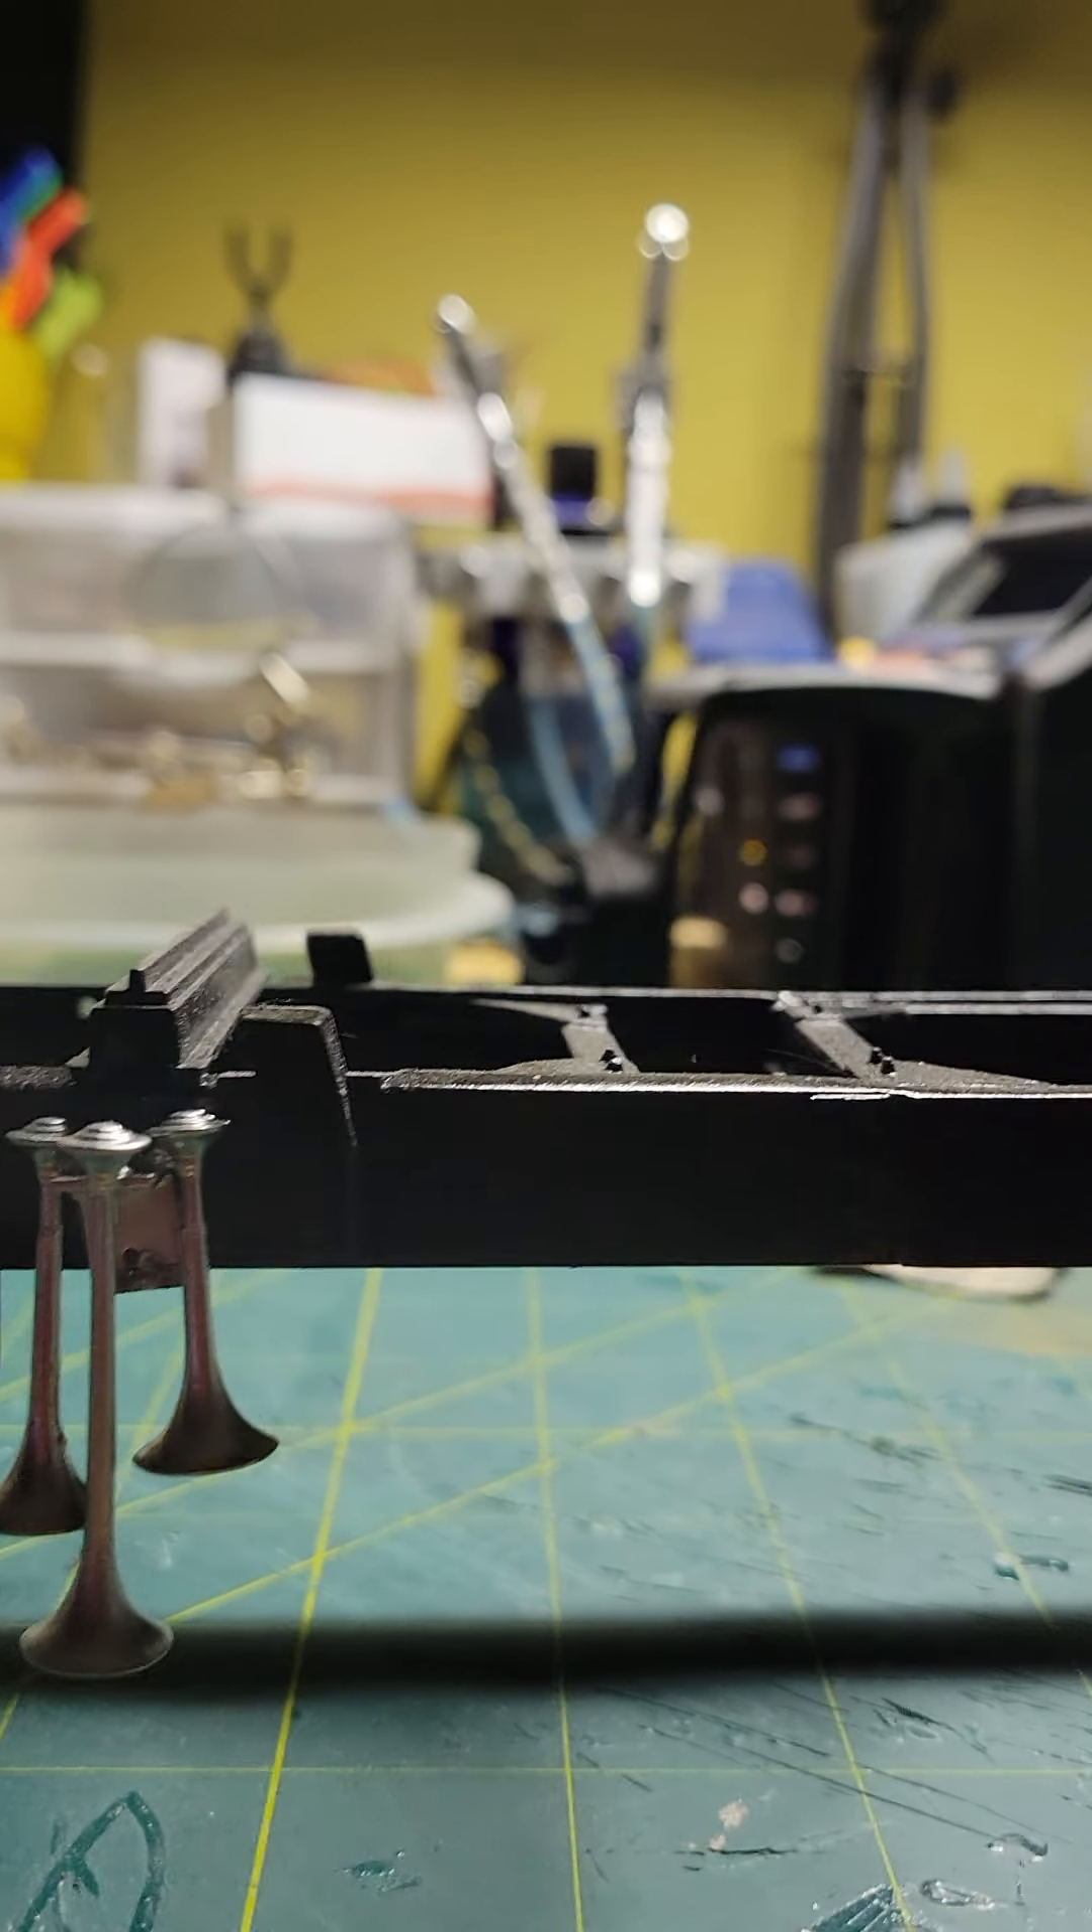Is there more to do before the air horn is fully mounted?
No.